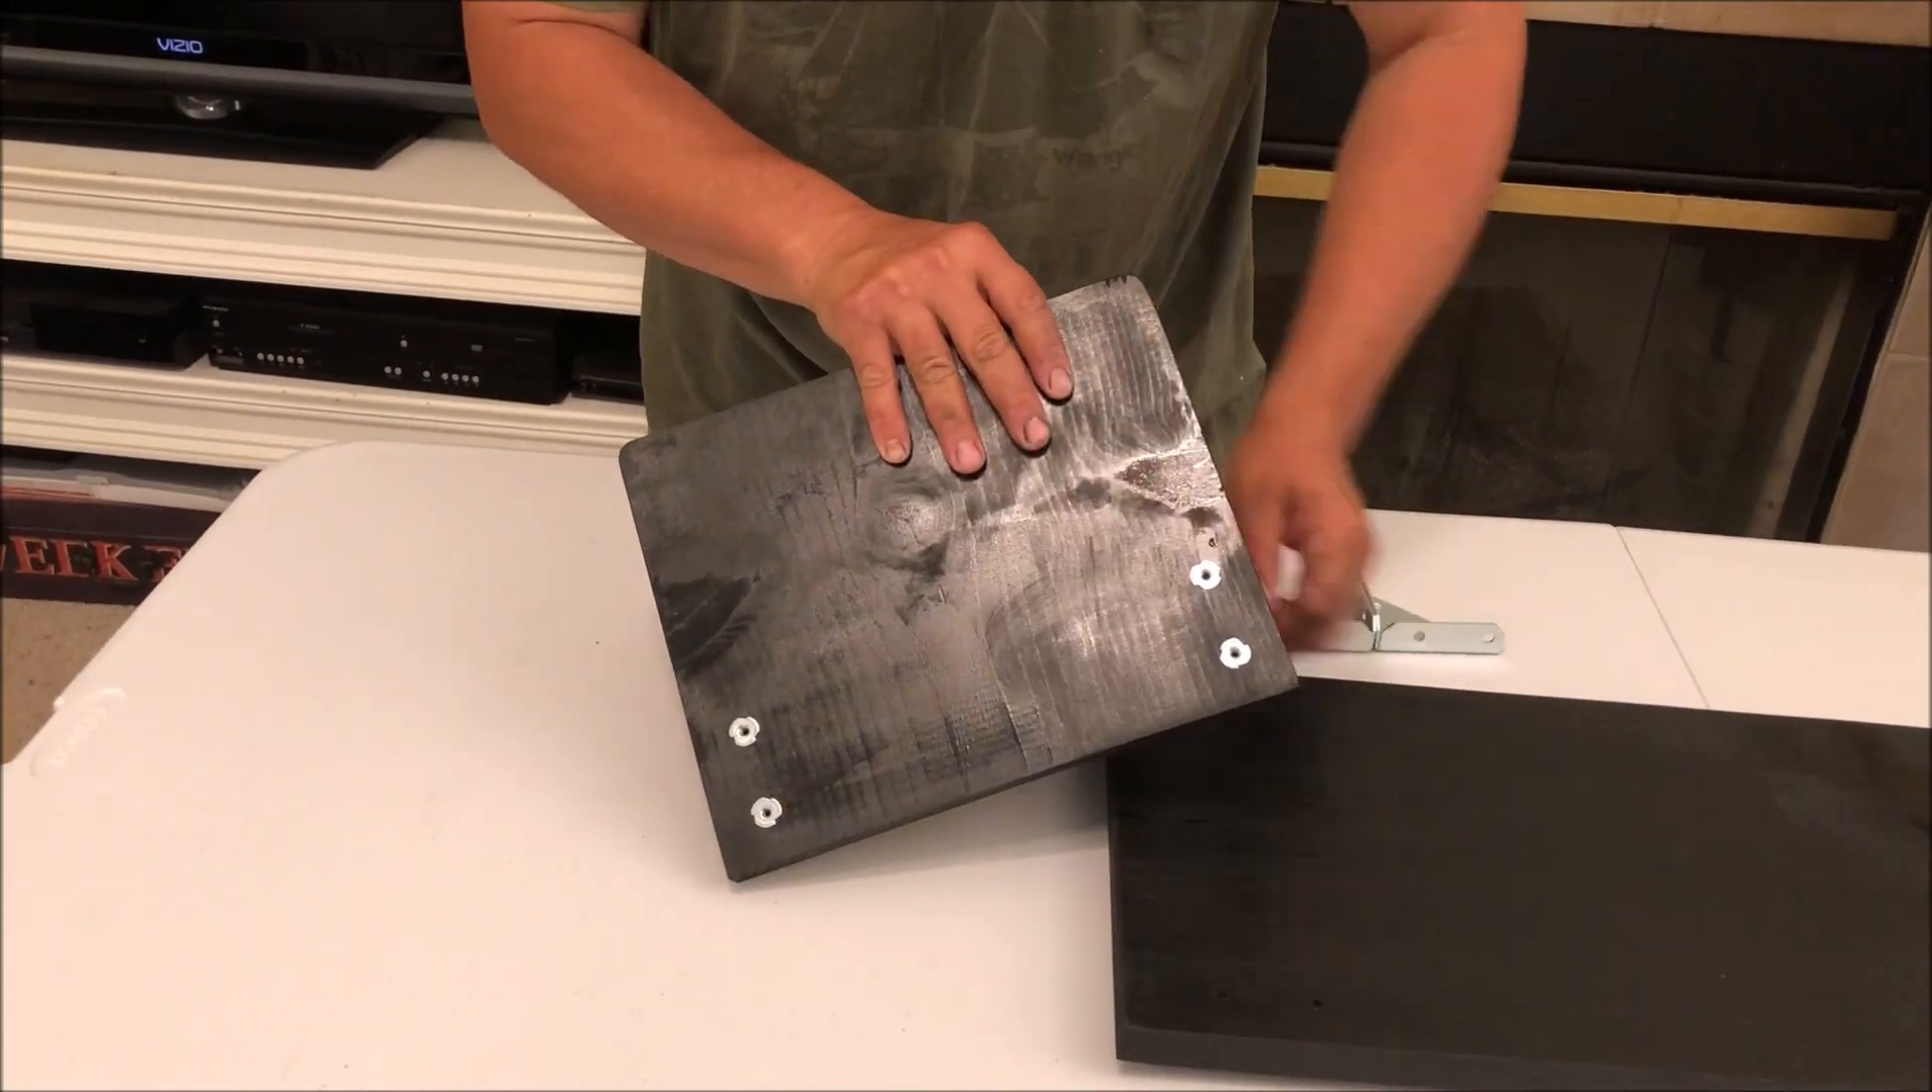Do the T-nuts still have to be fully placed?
No.